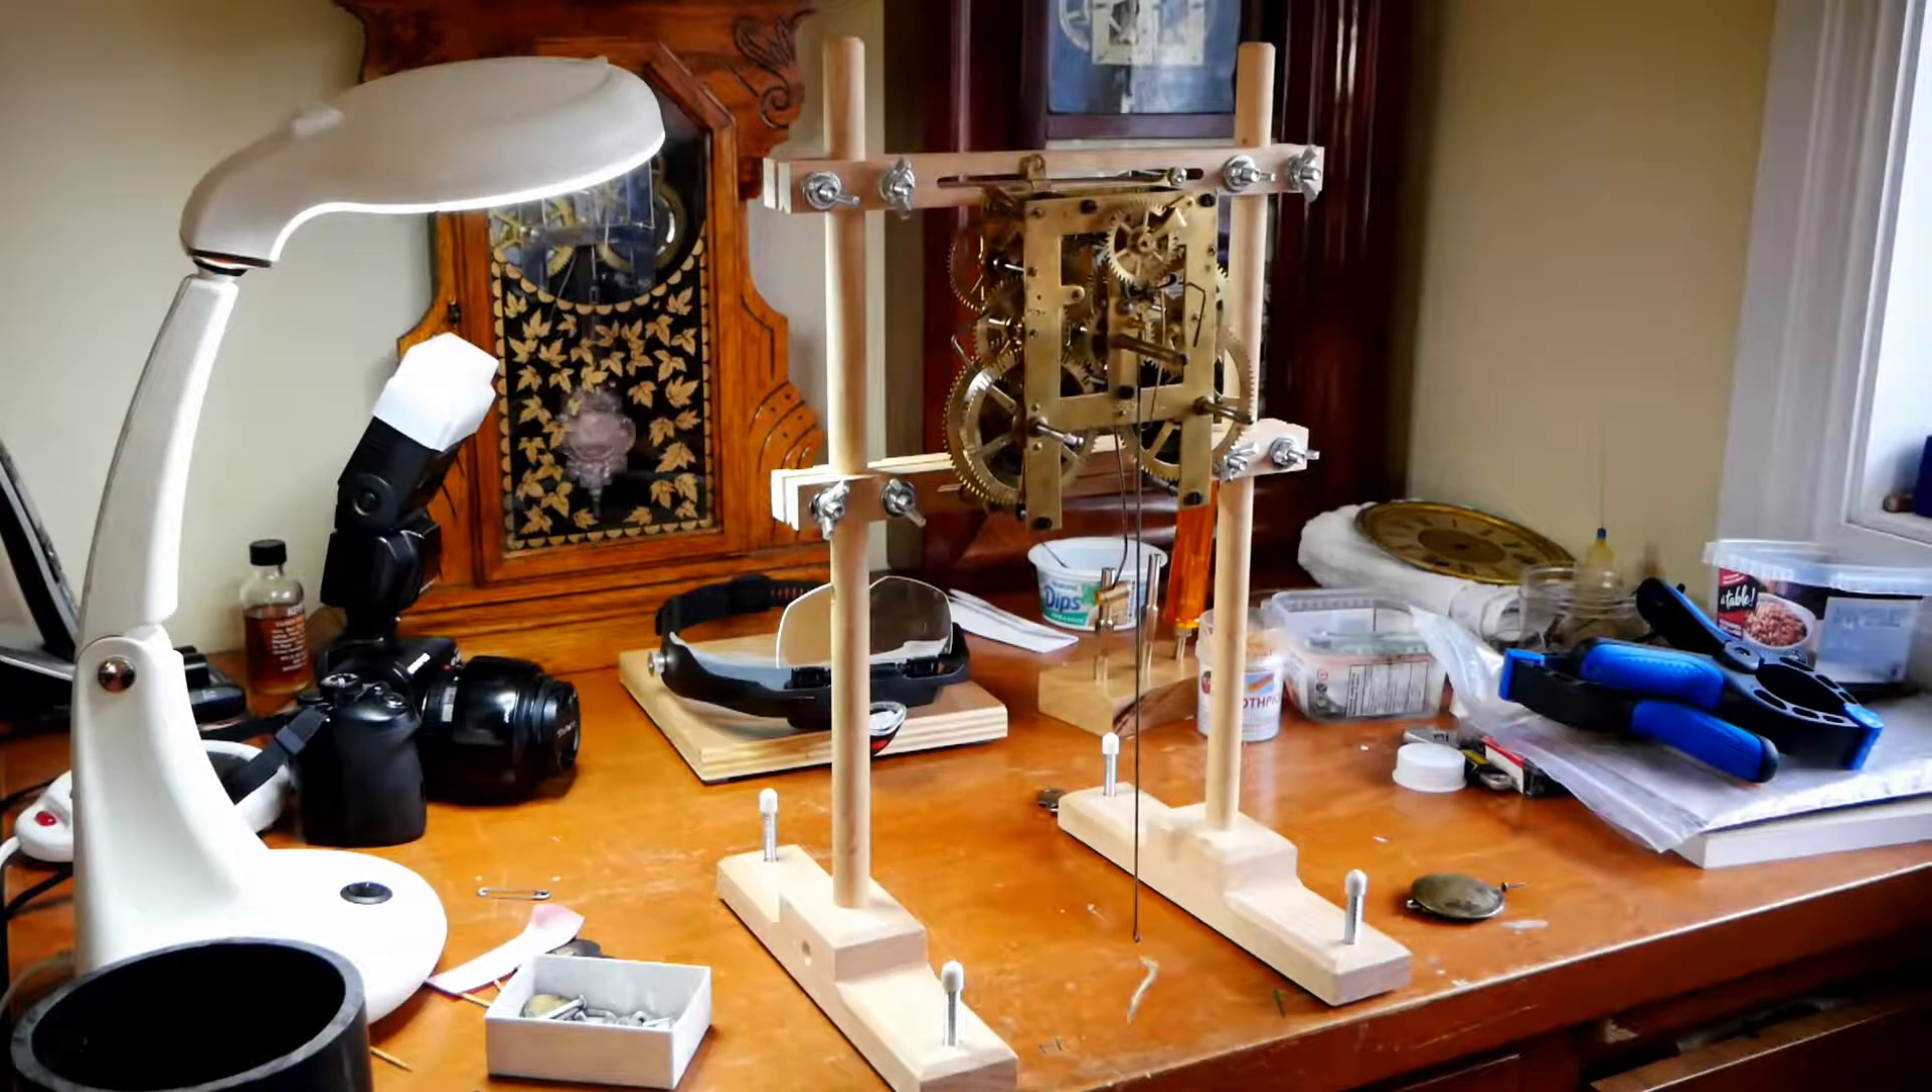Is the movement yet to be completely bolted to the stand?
No.